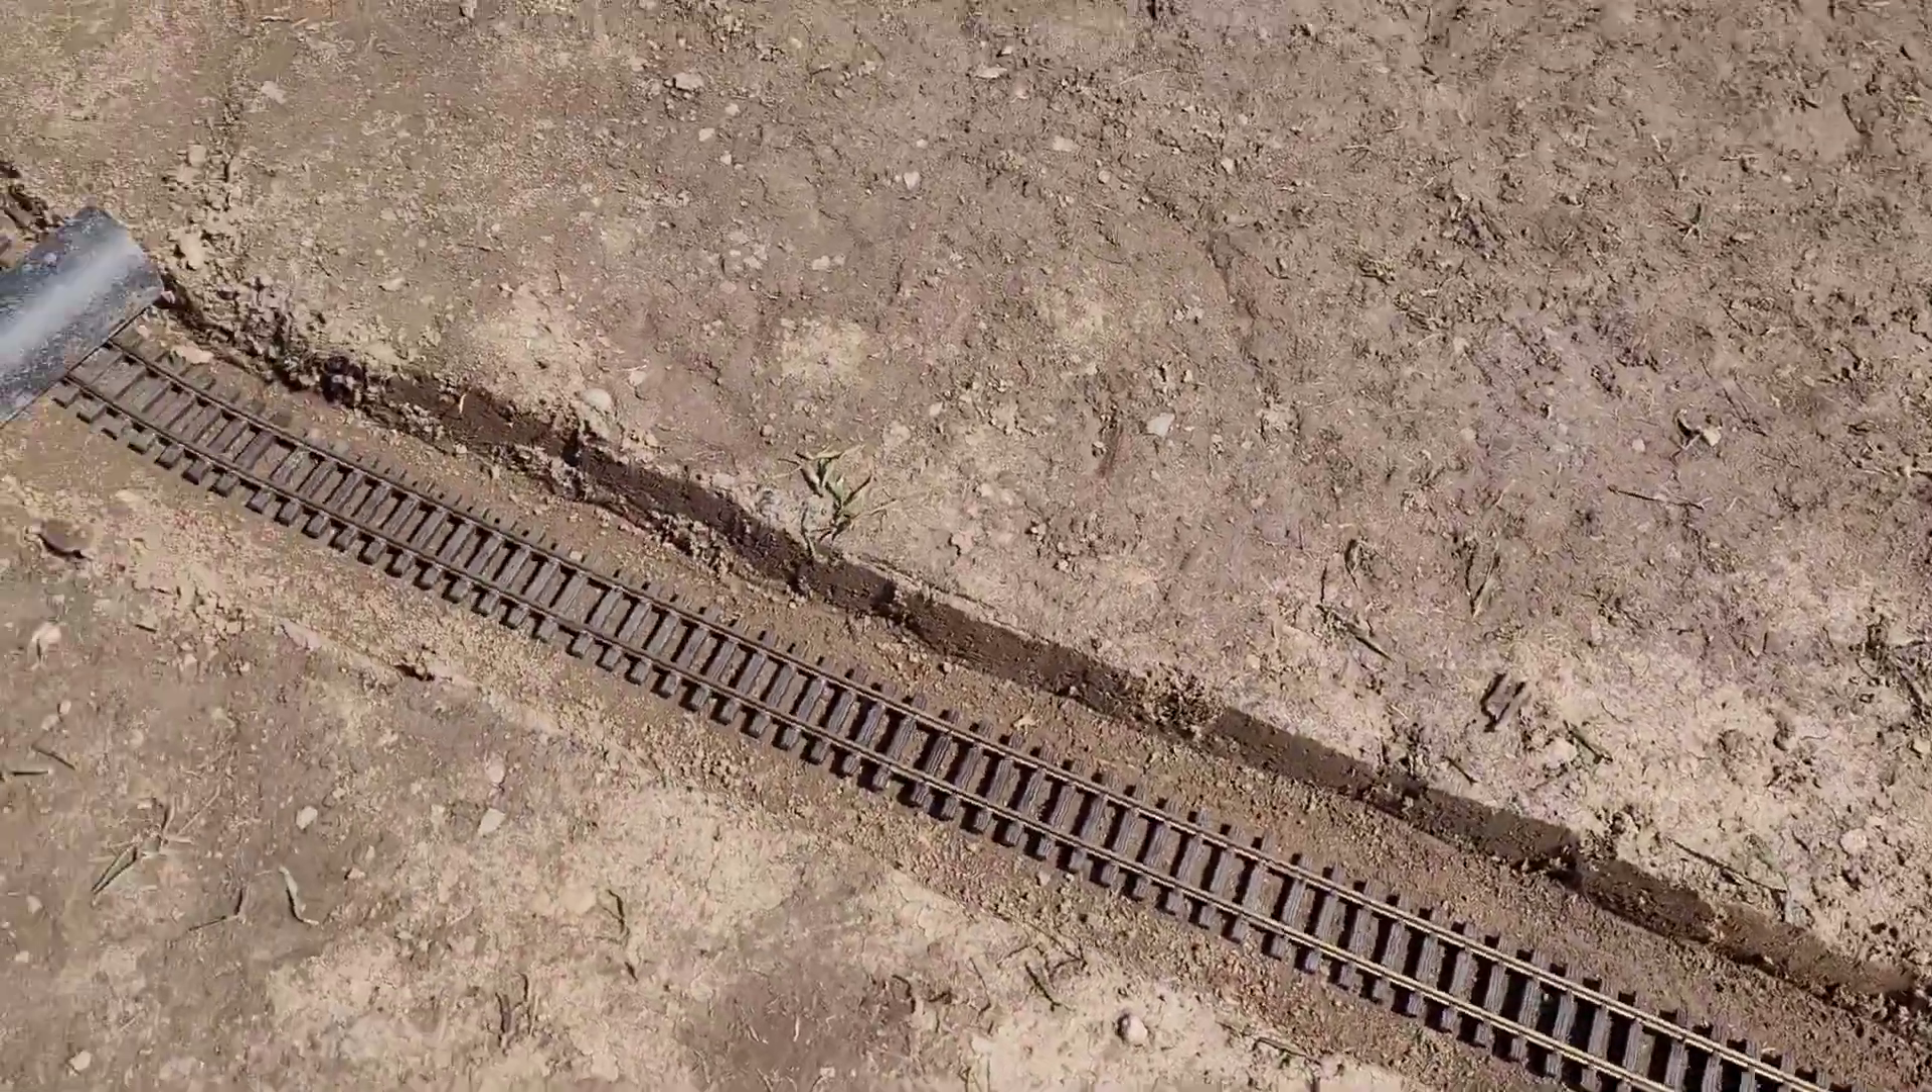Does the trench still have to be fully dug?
No.